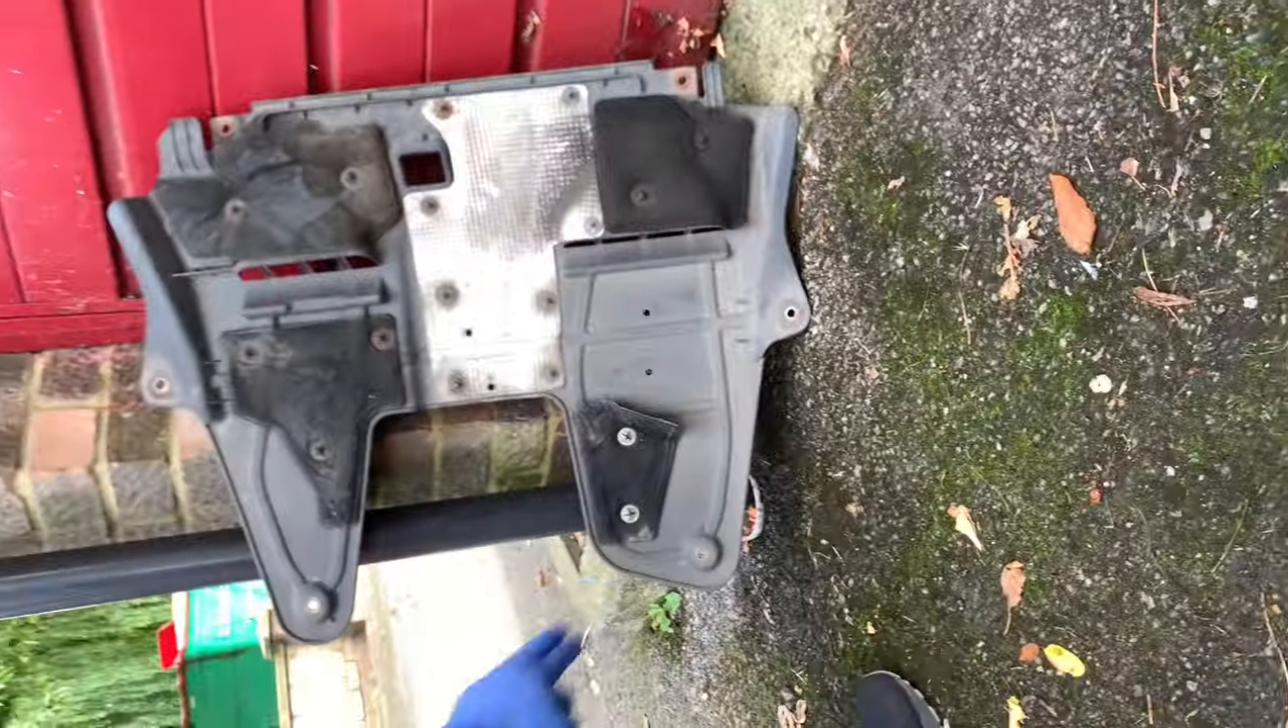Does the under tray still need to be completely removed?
No.